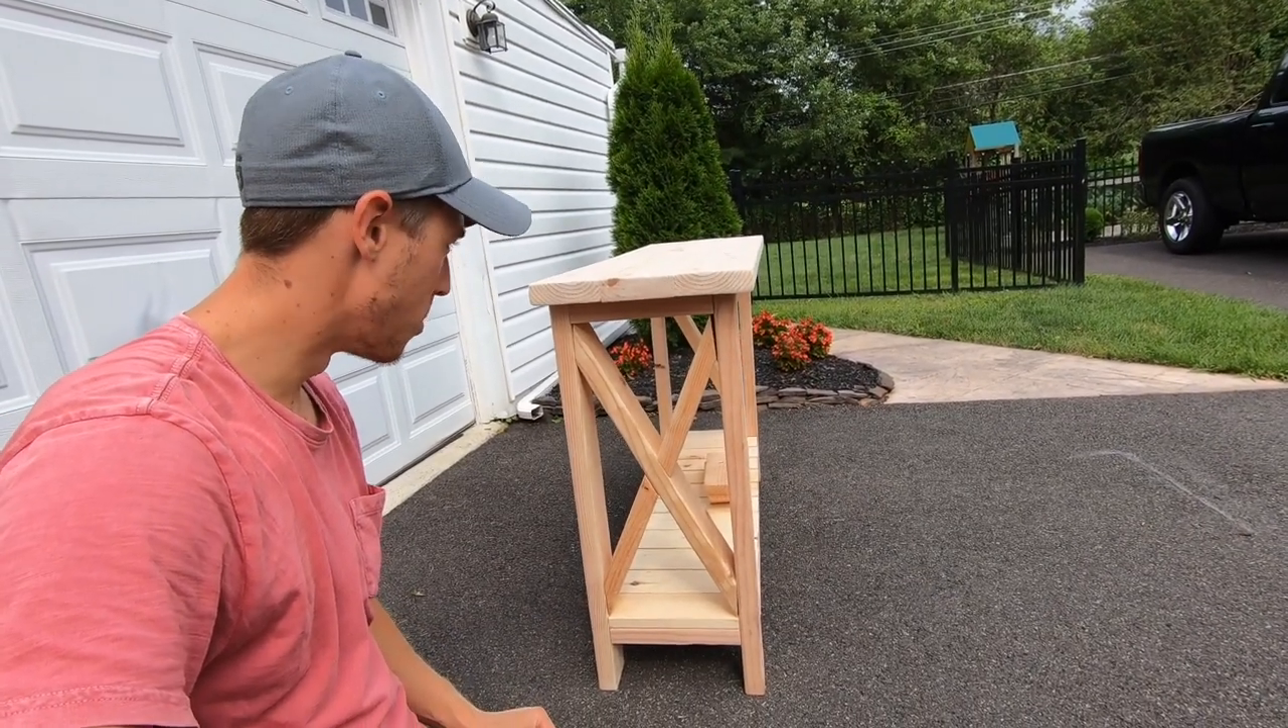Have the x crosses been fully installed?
Yes.